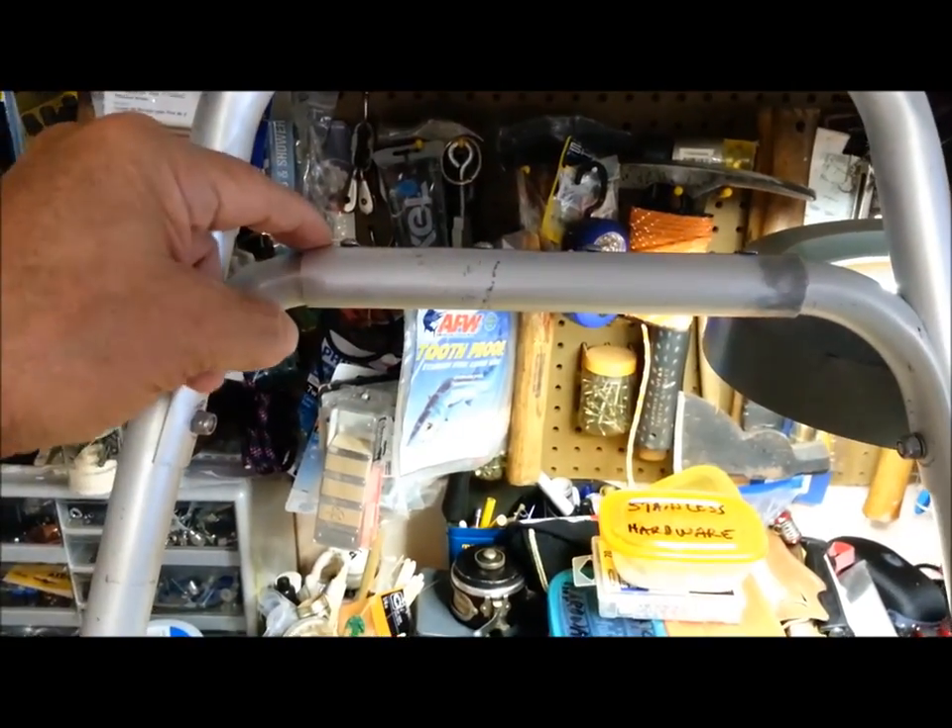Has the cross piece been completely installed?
Yes.